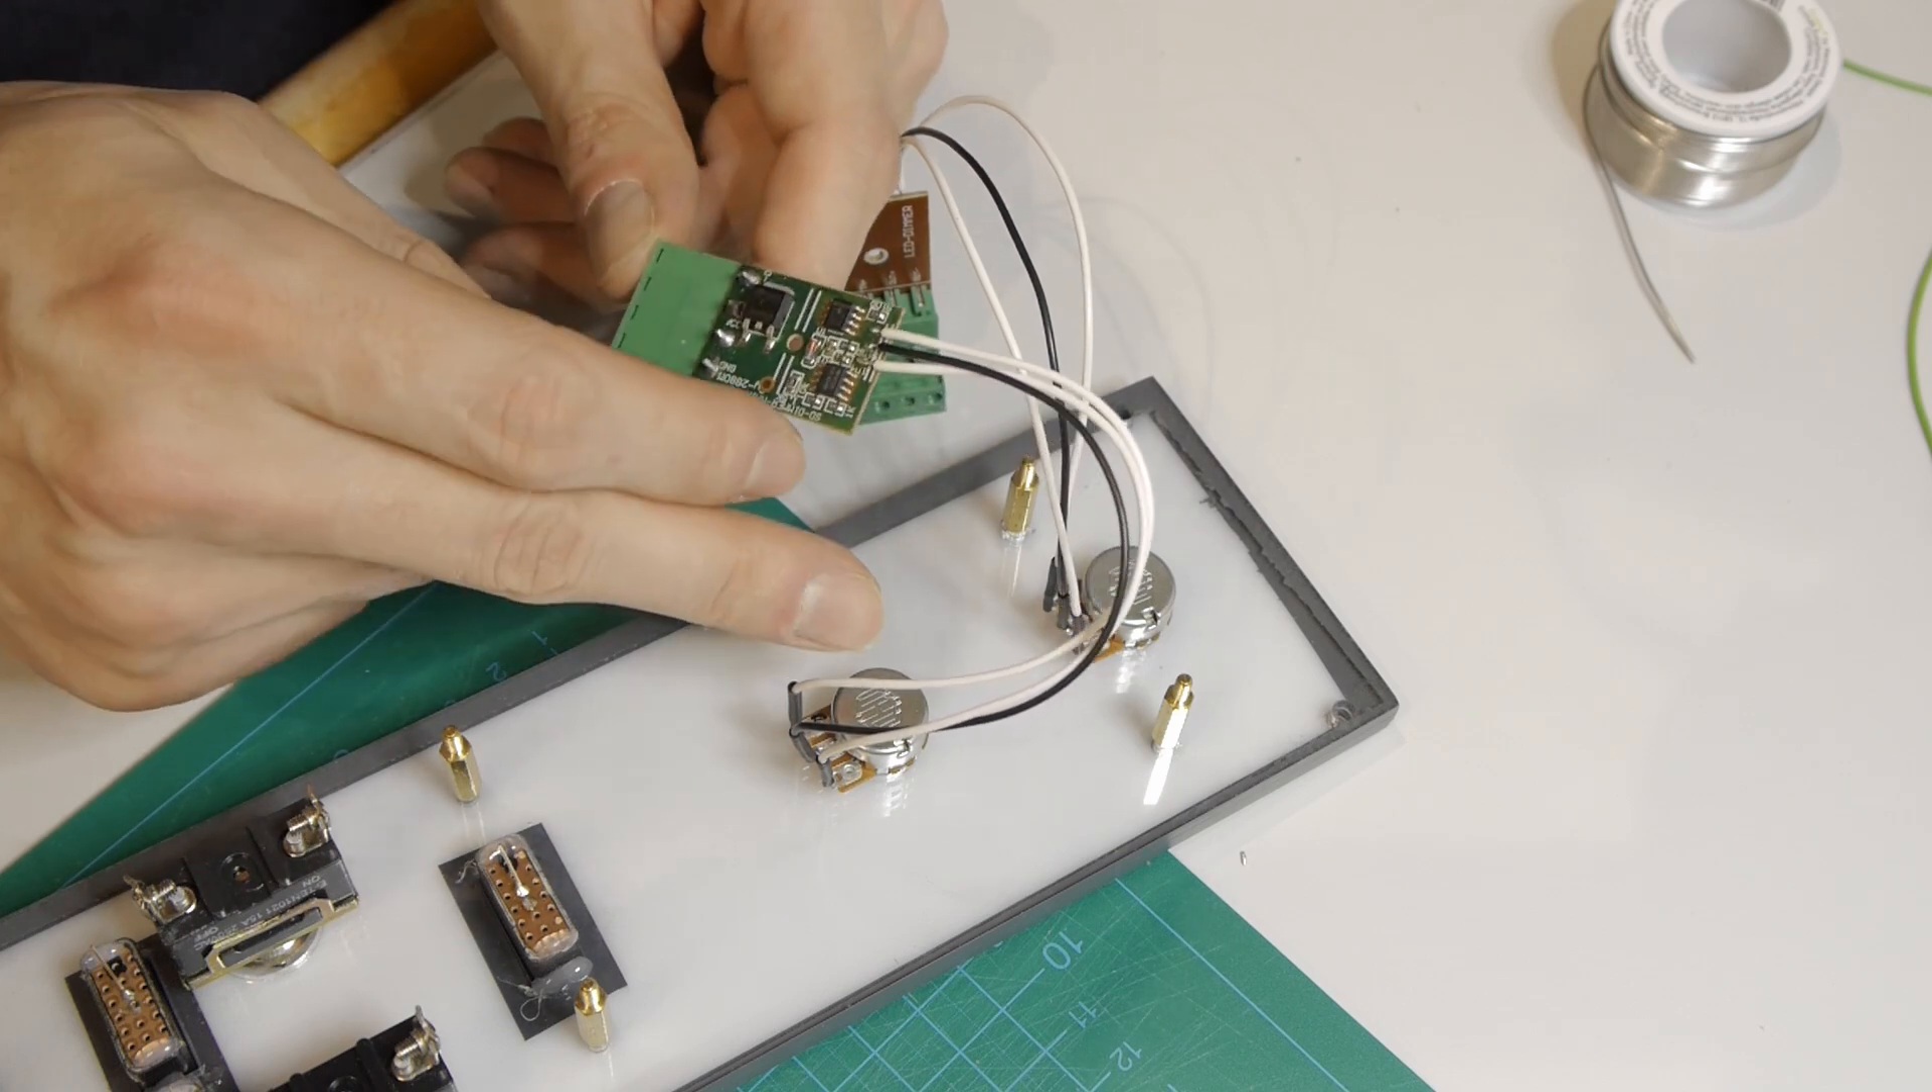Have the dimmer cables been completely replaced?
Yes.